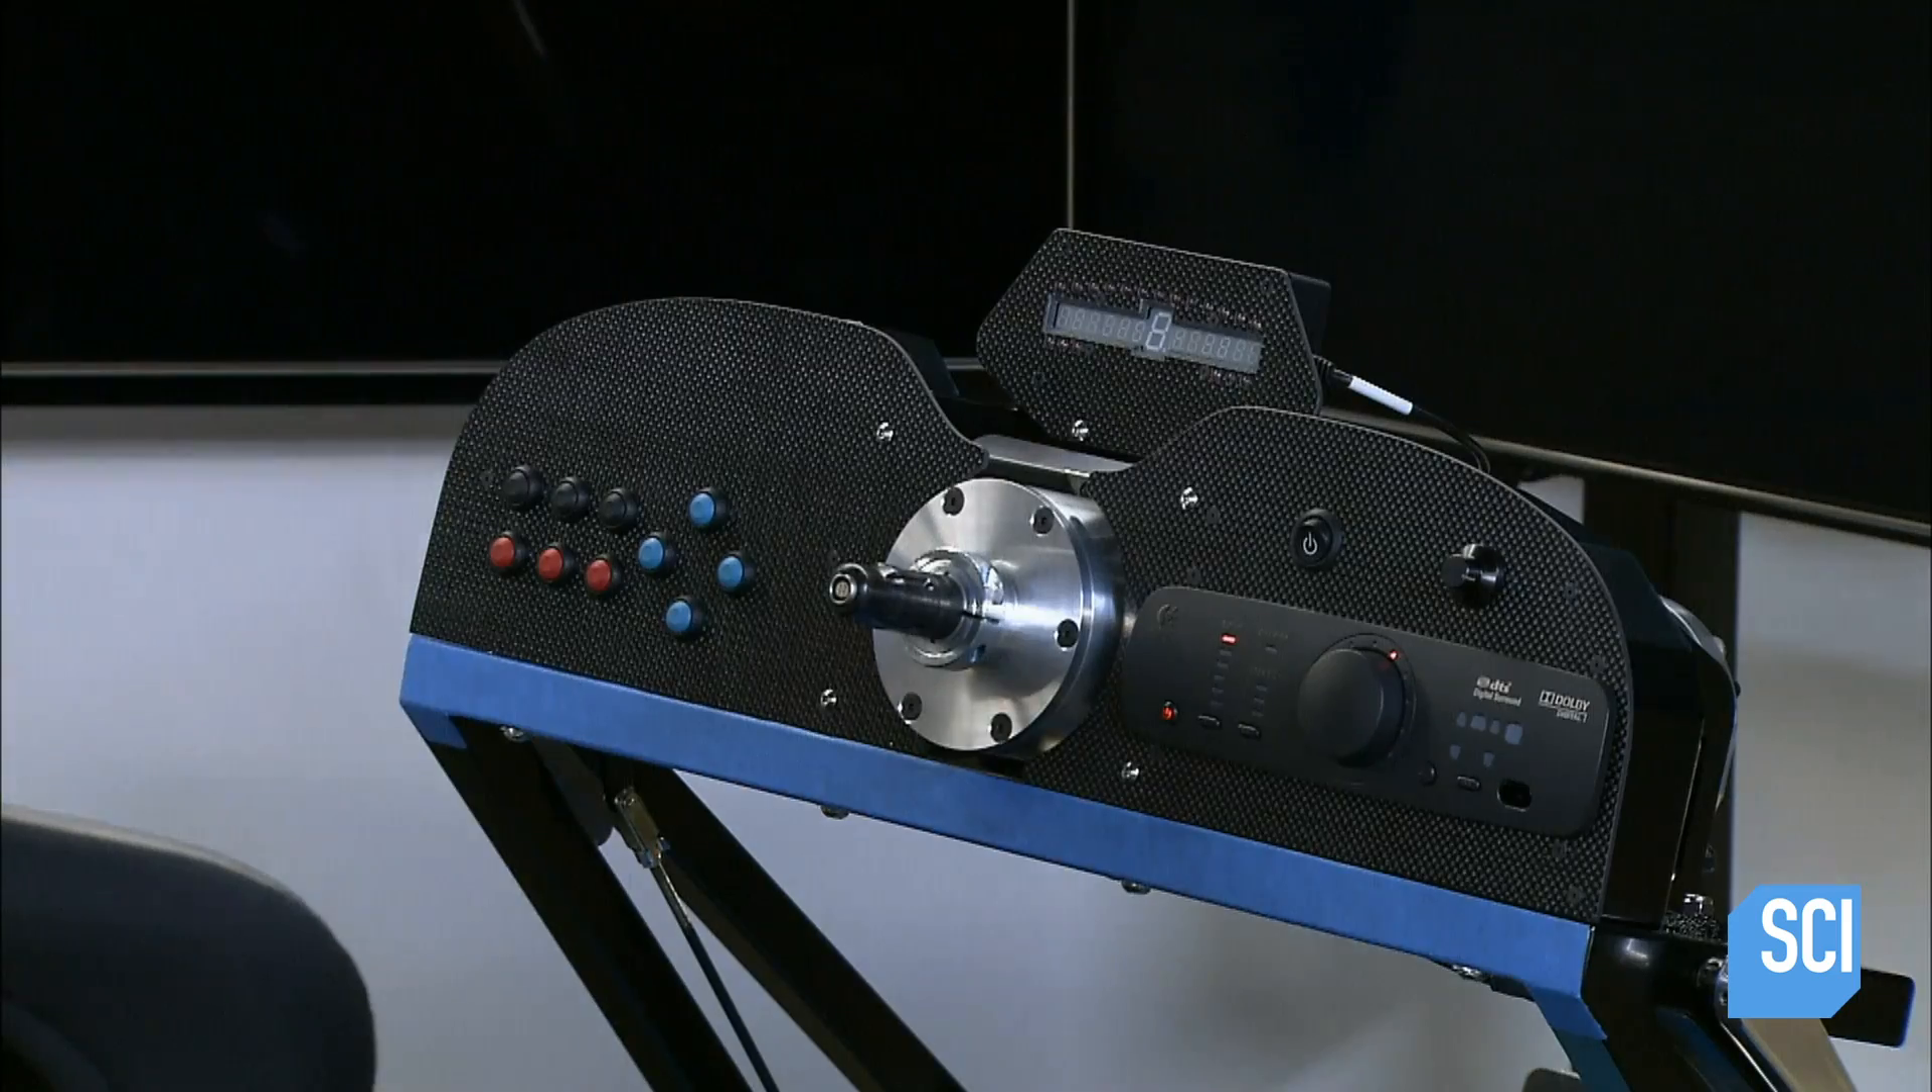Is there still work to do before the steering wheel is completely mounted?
Yes.